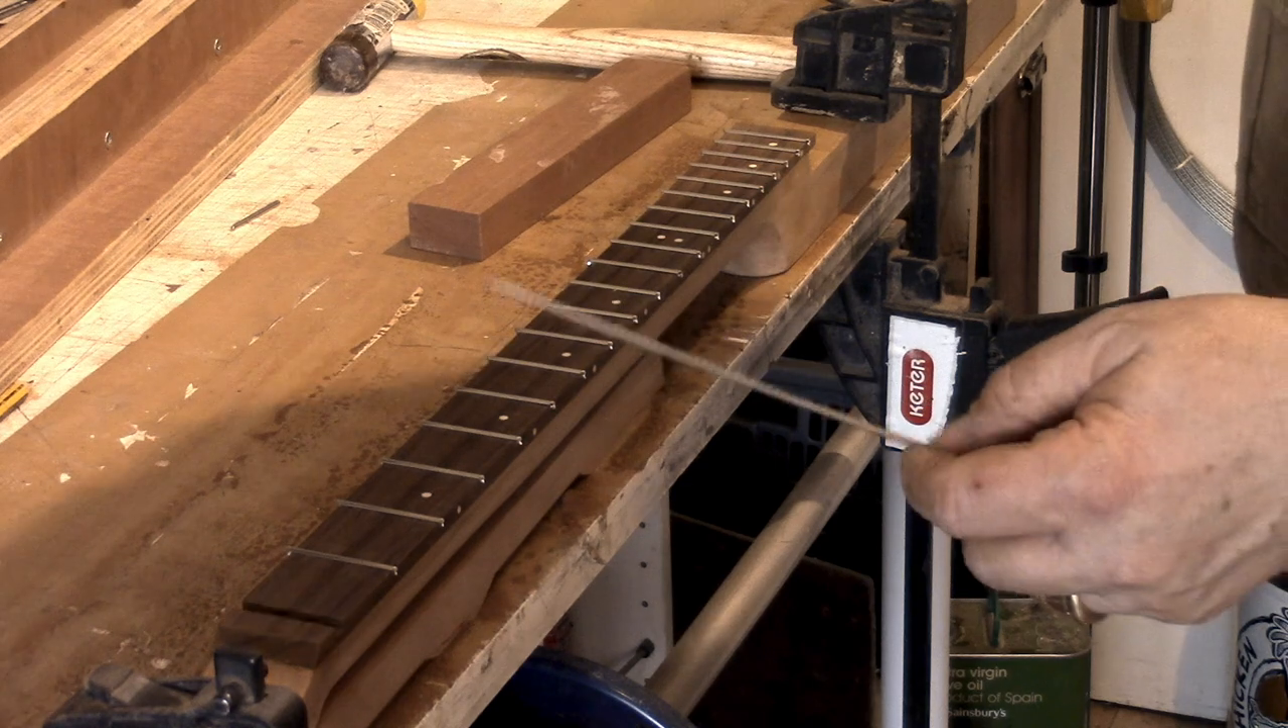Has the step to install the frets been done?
Yes.